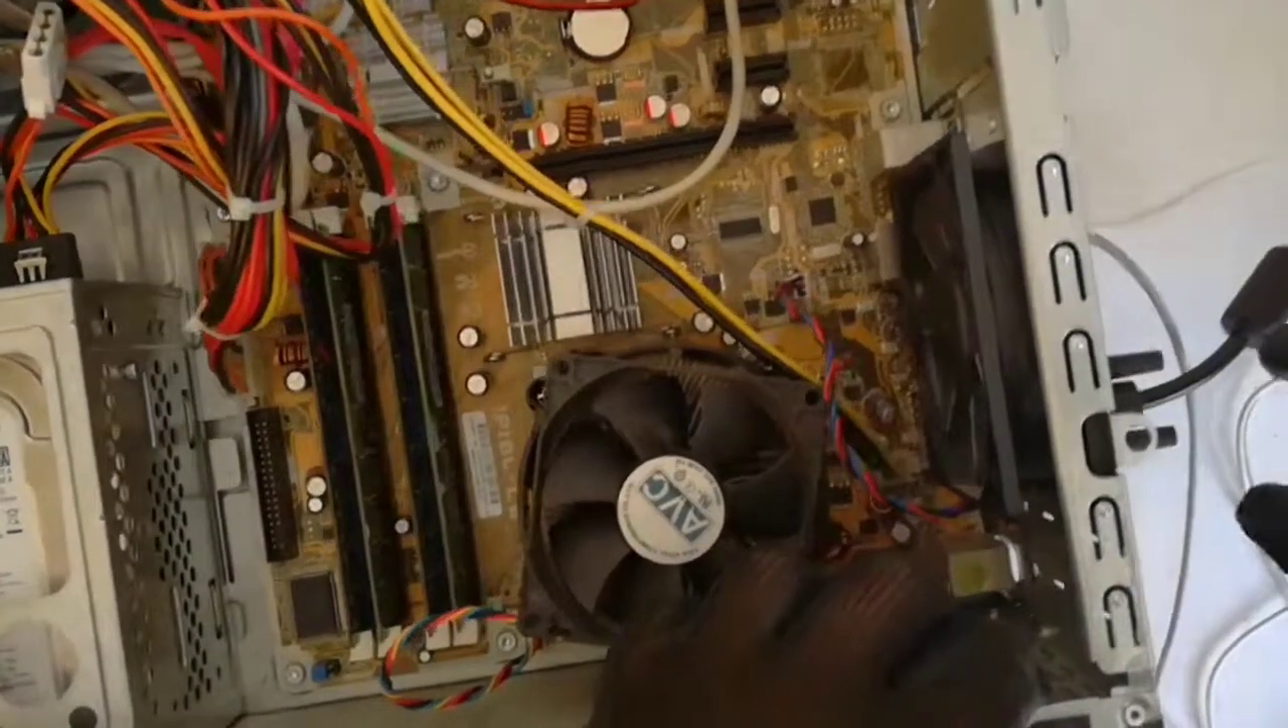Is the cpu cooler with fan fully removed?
No.